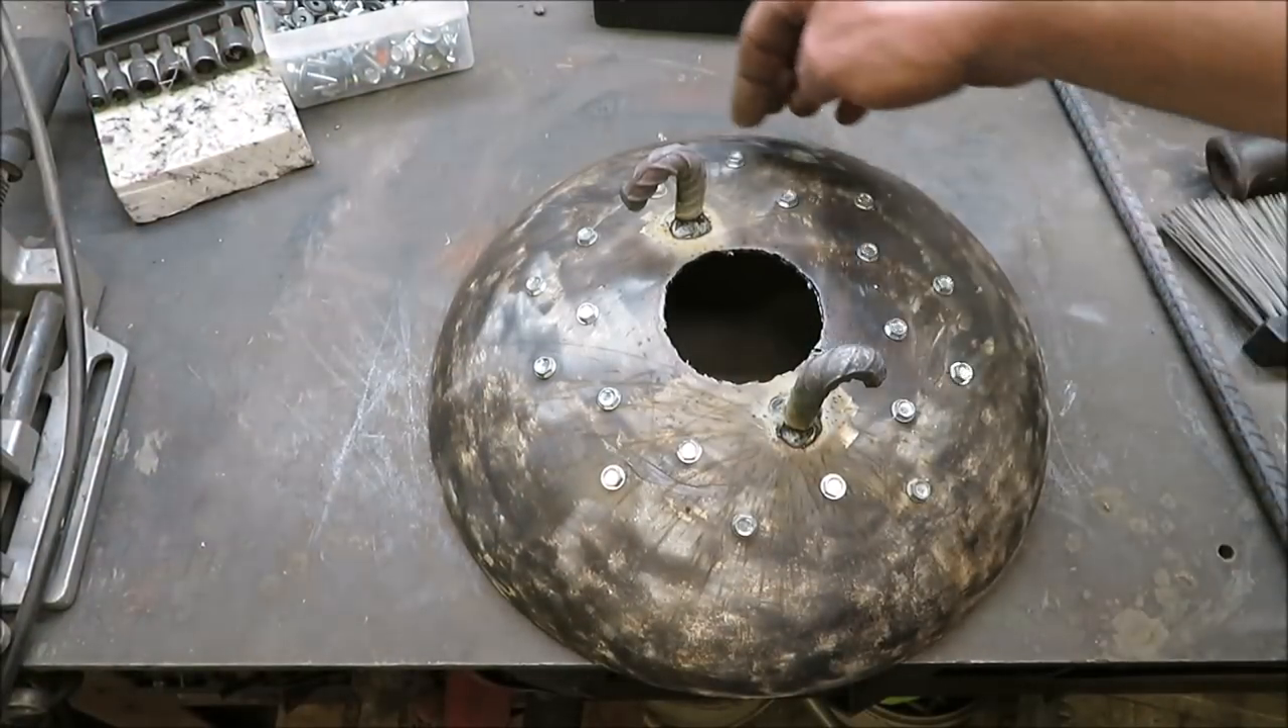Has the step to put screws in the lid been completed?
Yes.